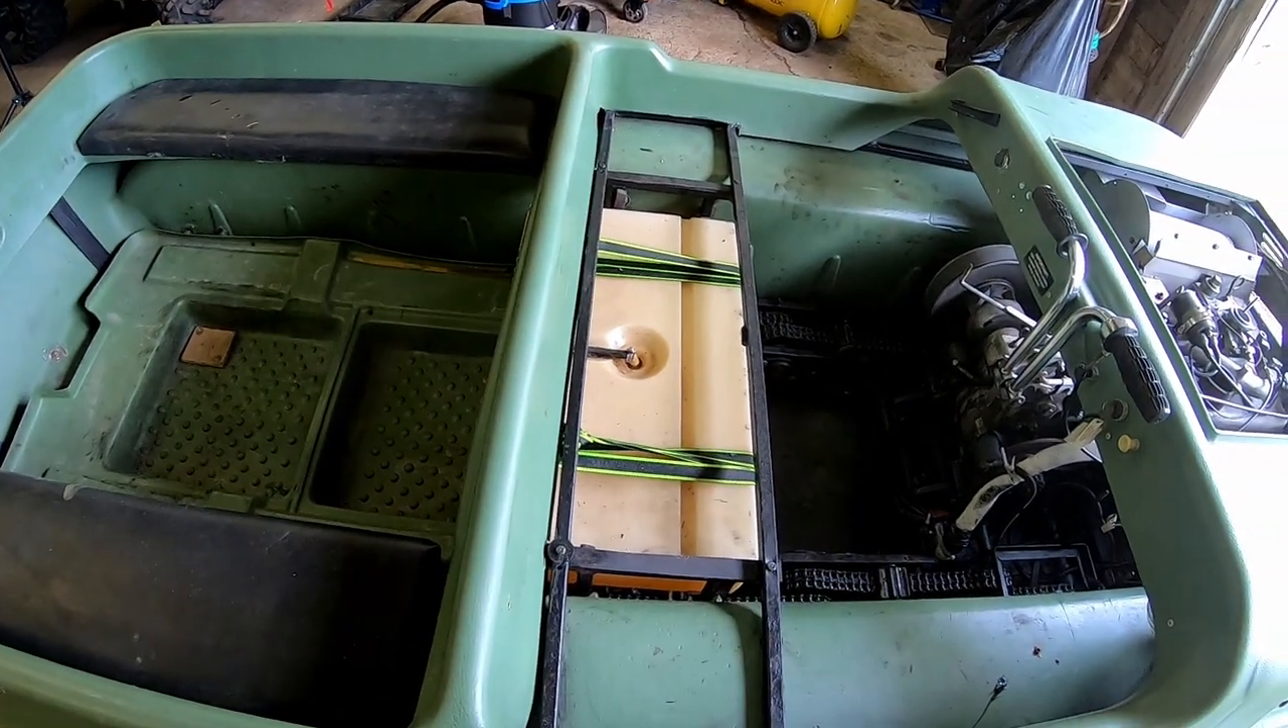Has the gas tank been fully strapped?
Yes.